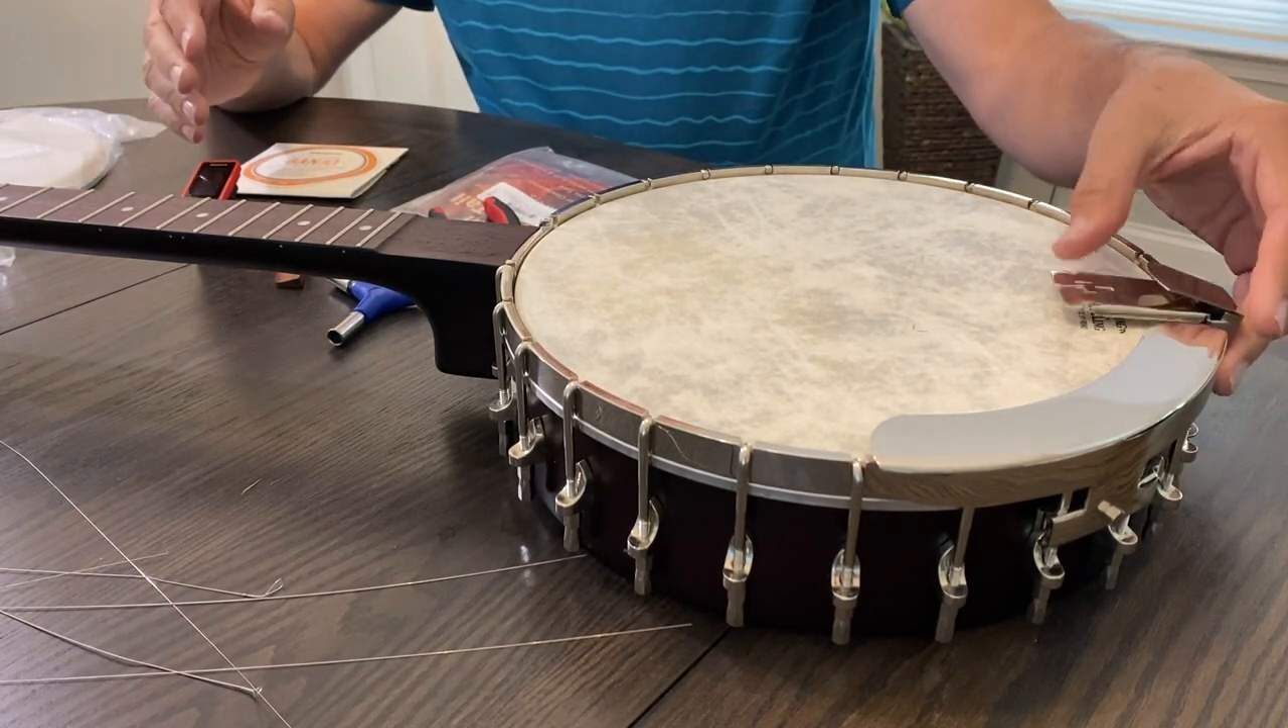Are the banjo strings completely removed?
Yes.